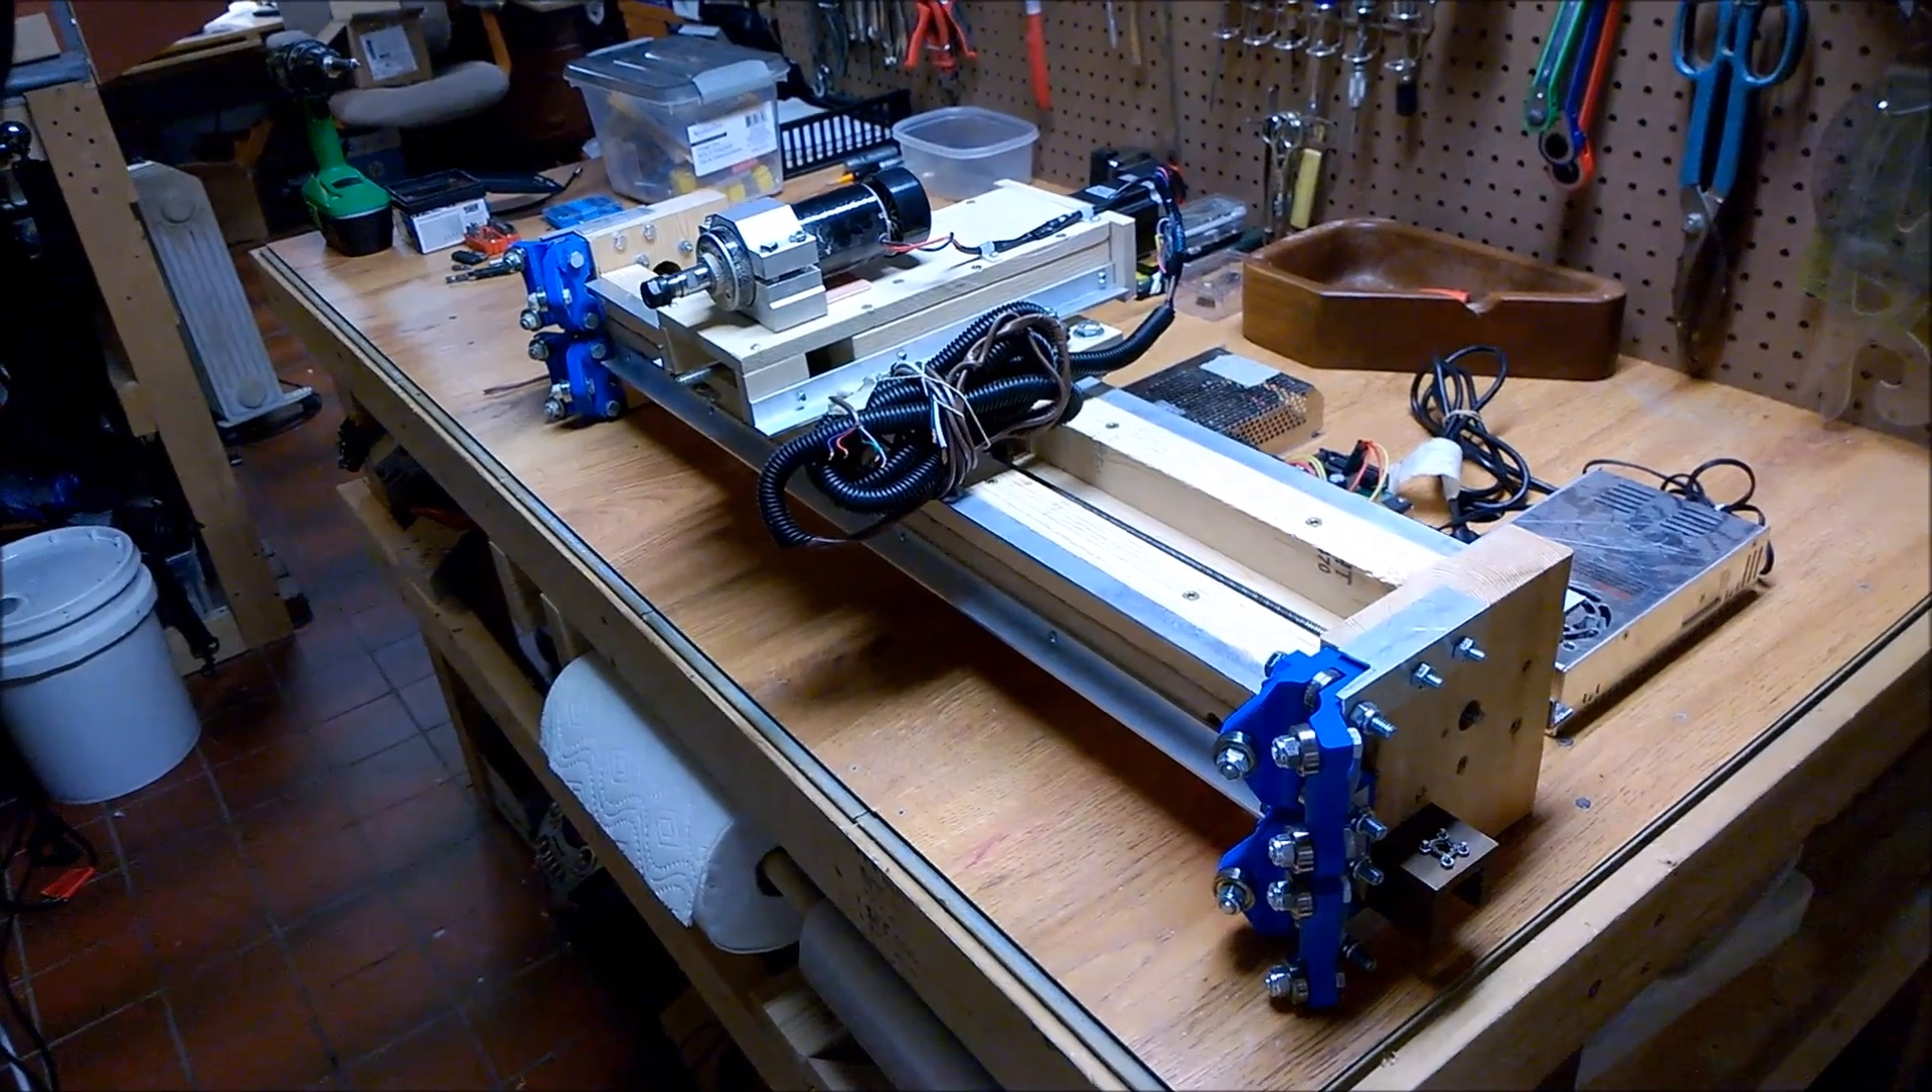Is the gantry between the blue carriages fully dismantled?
No.